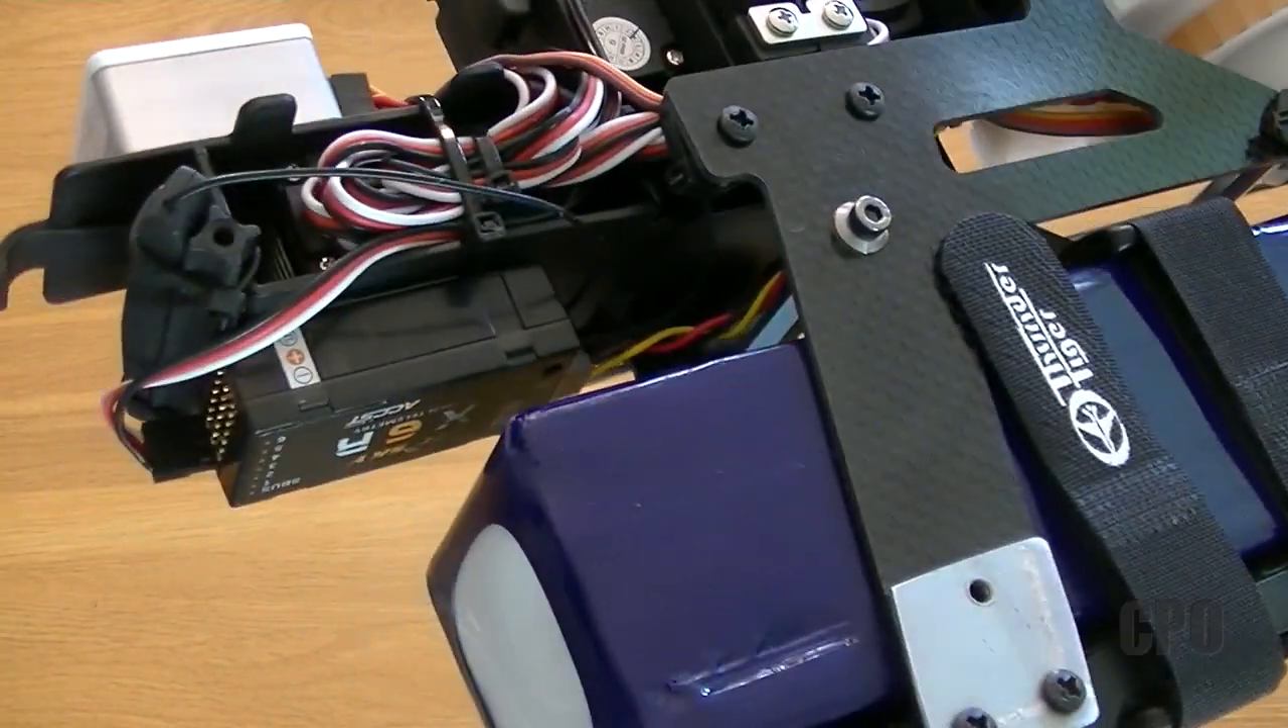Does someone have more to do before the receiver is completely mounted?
No.